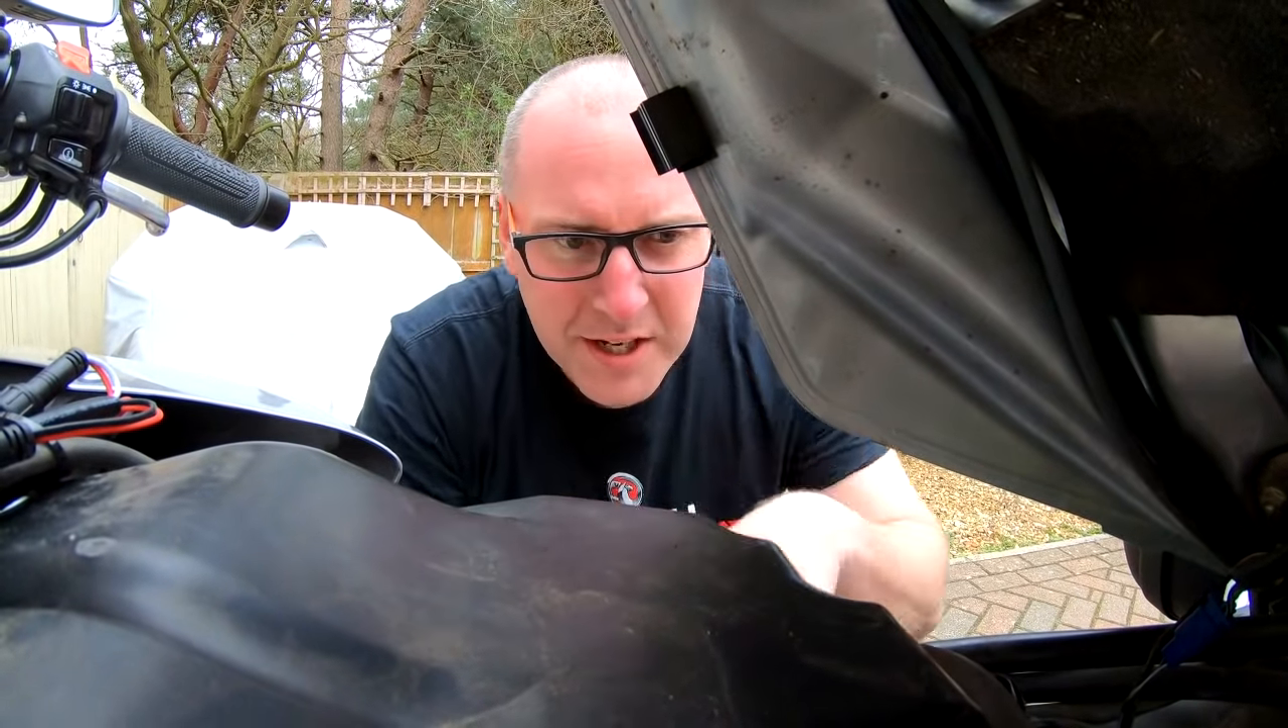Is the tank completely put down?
No.